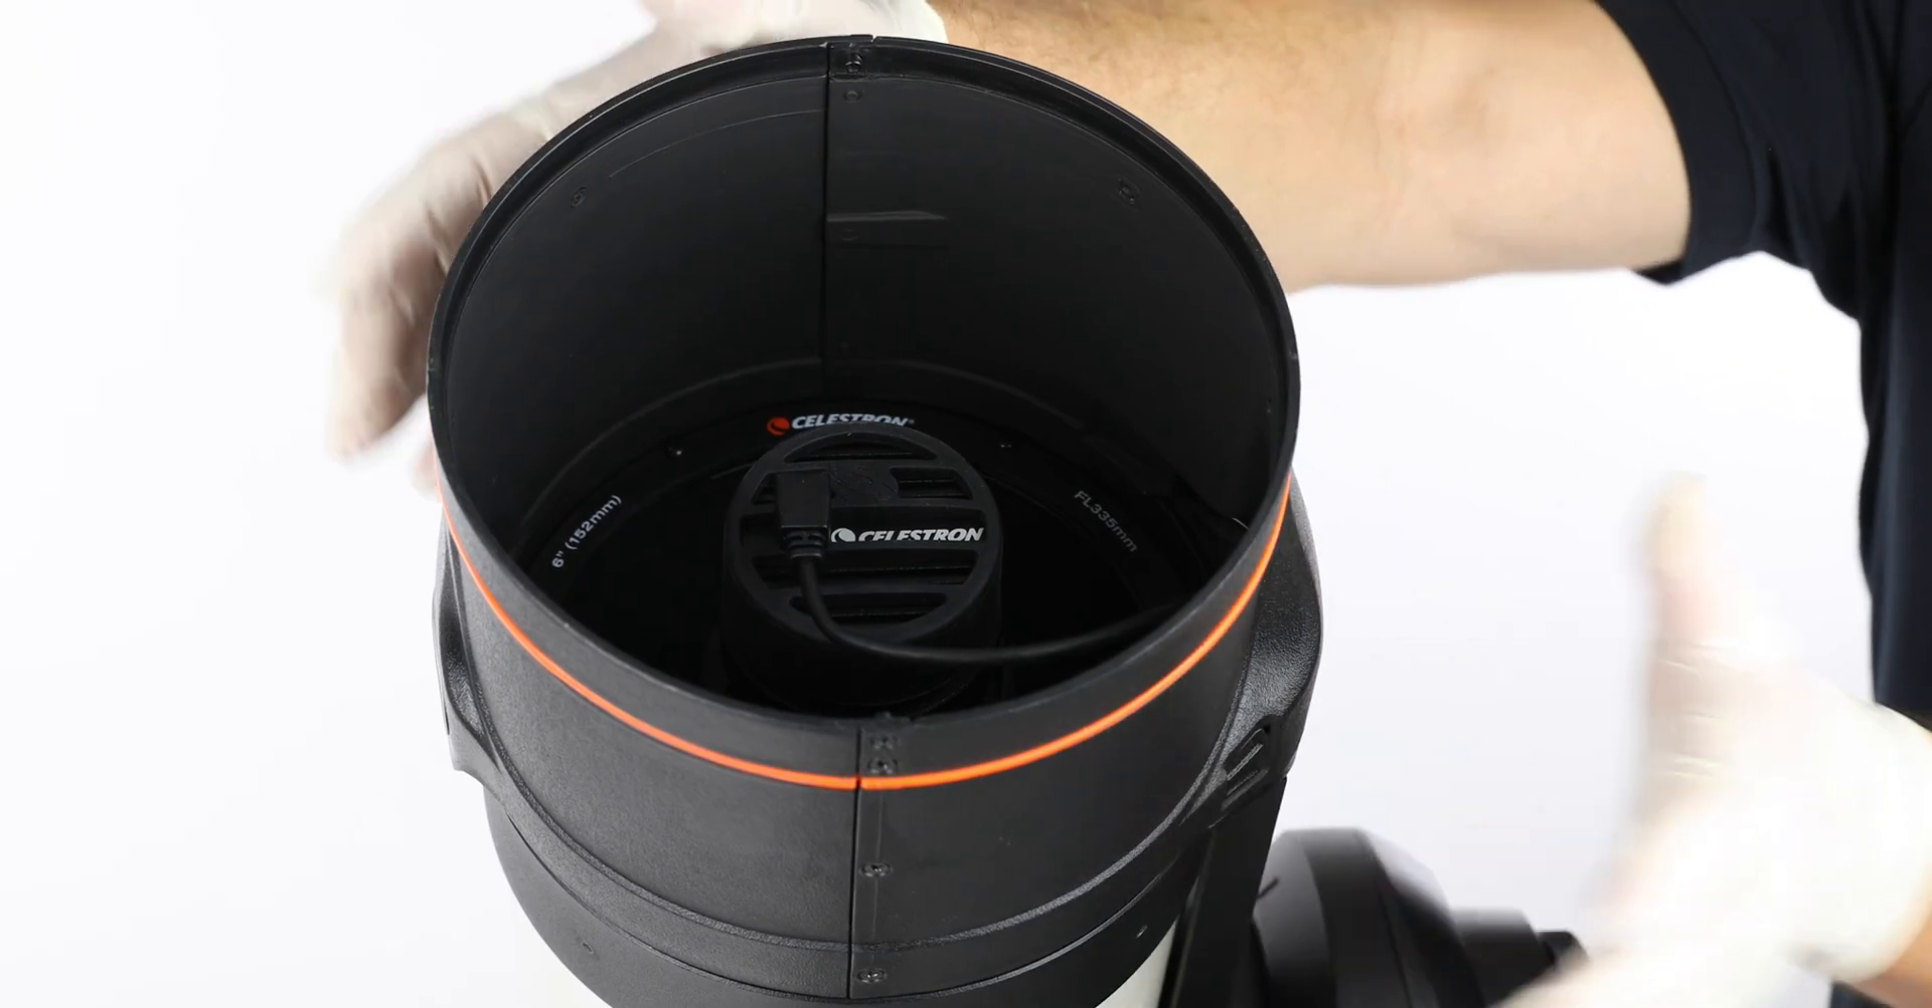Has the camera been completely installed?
Yes.